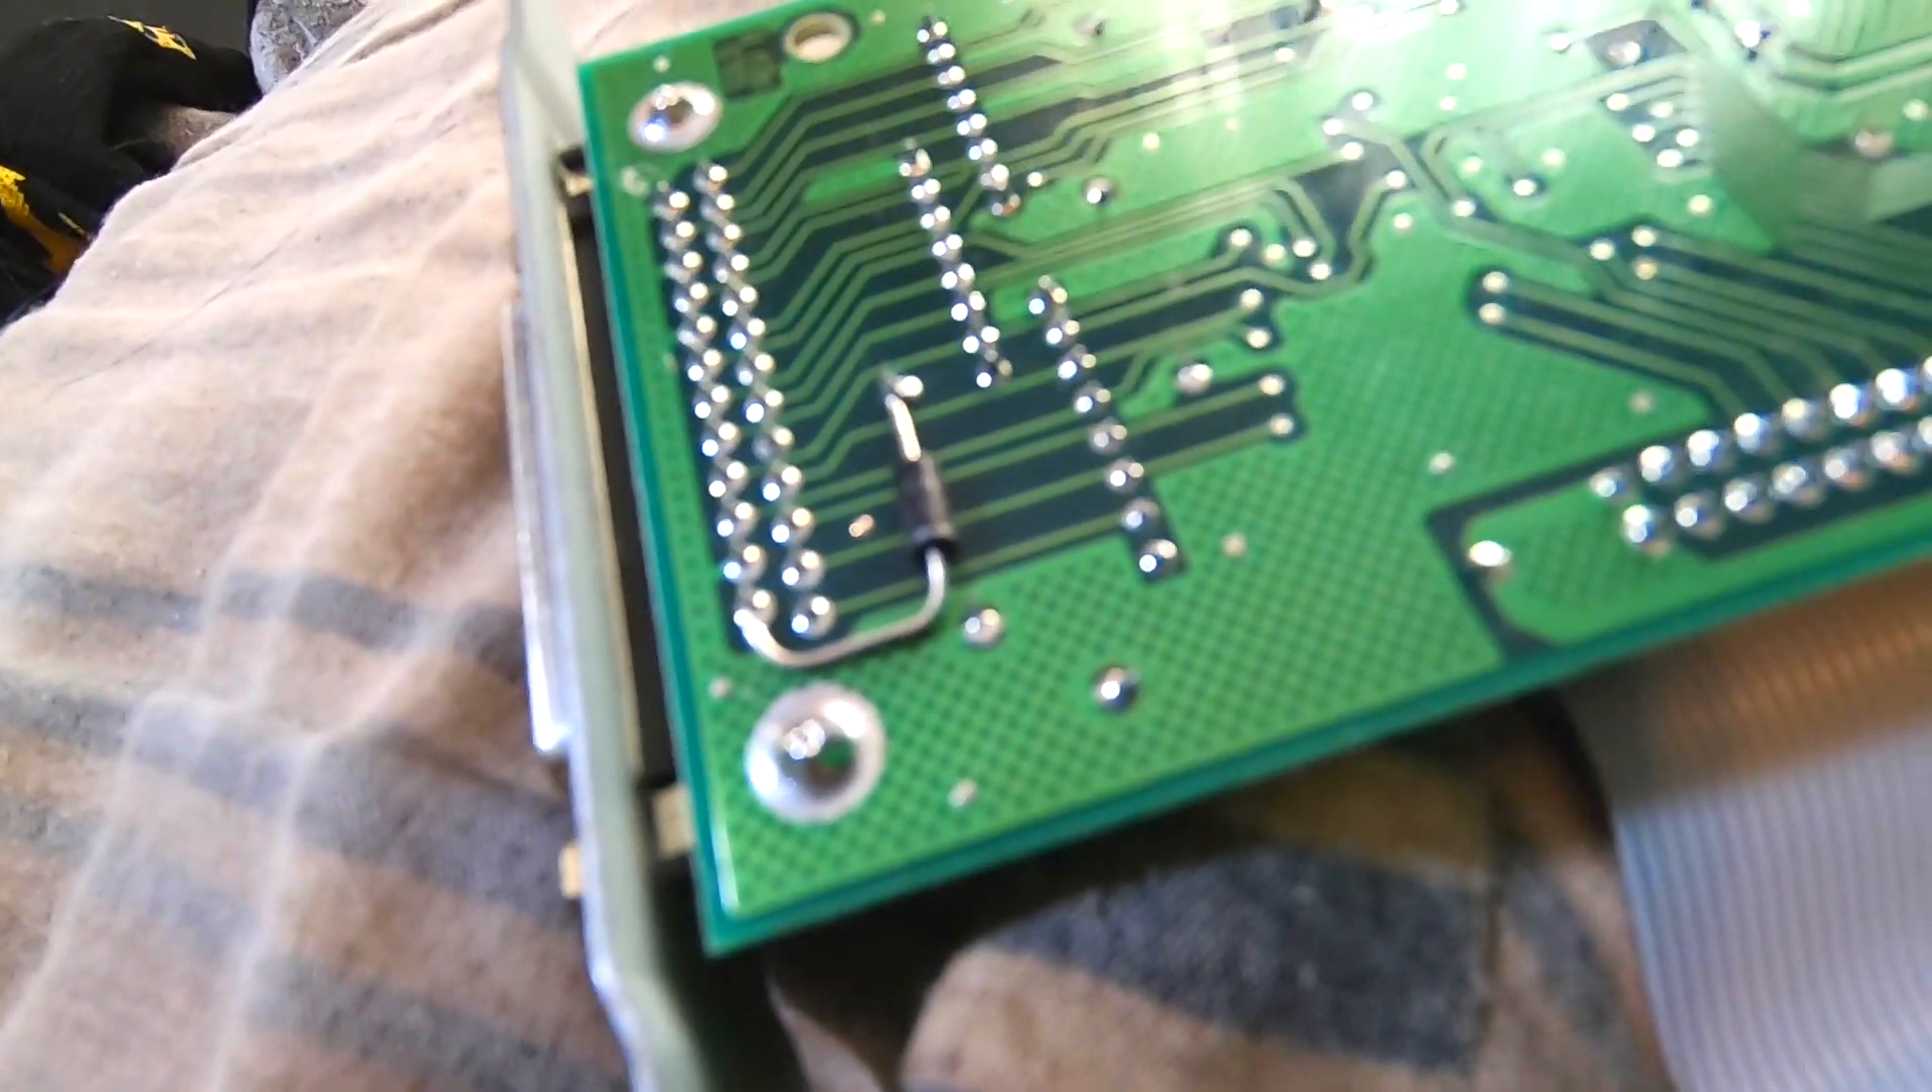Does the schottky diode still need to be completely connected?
No.